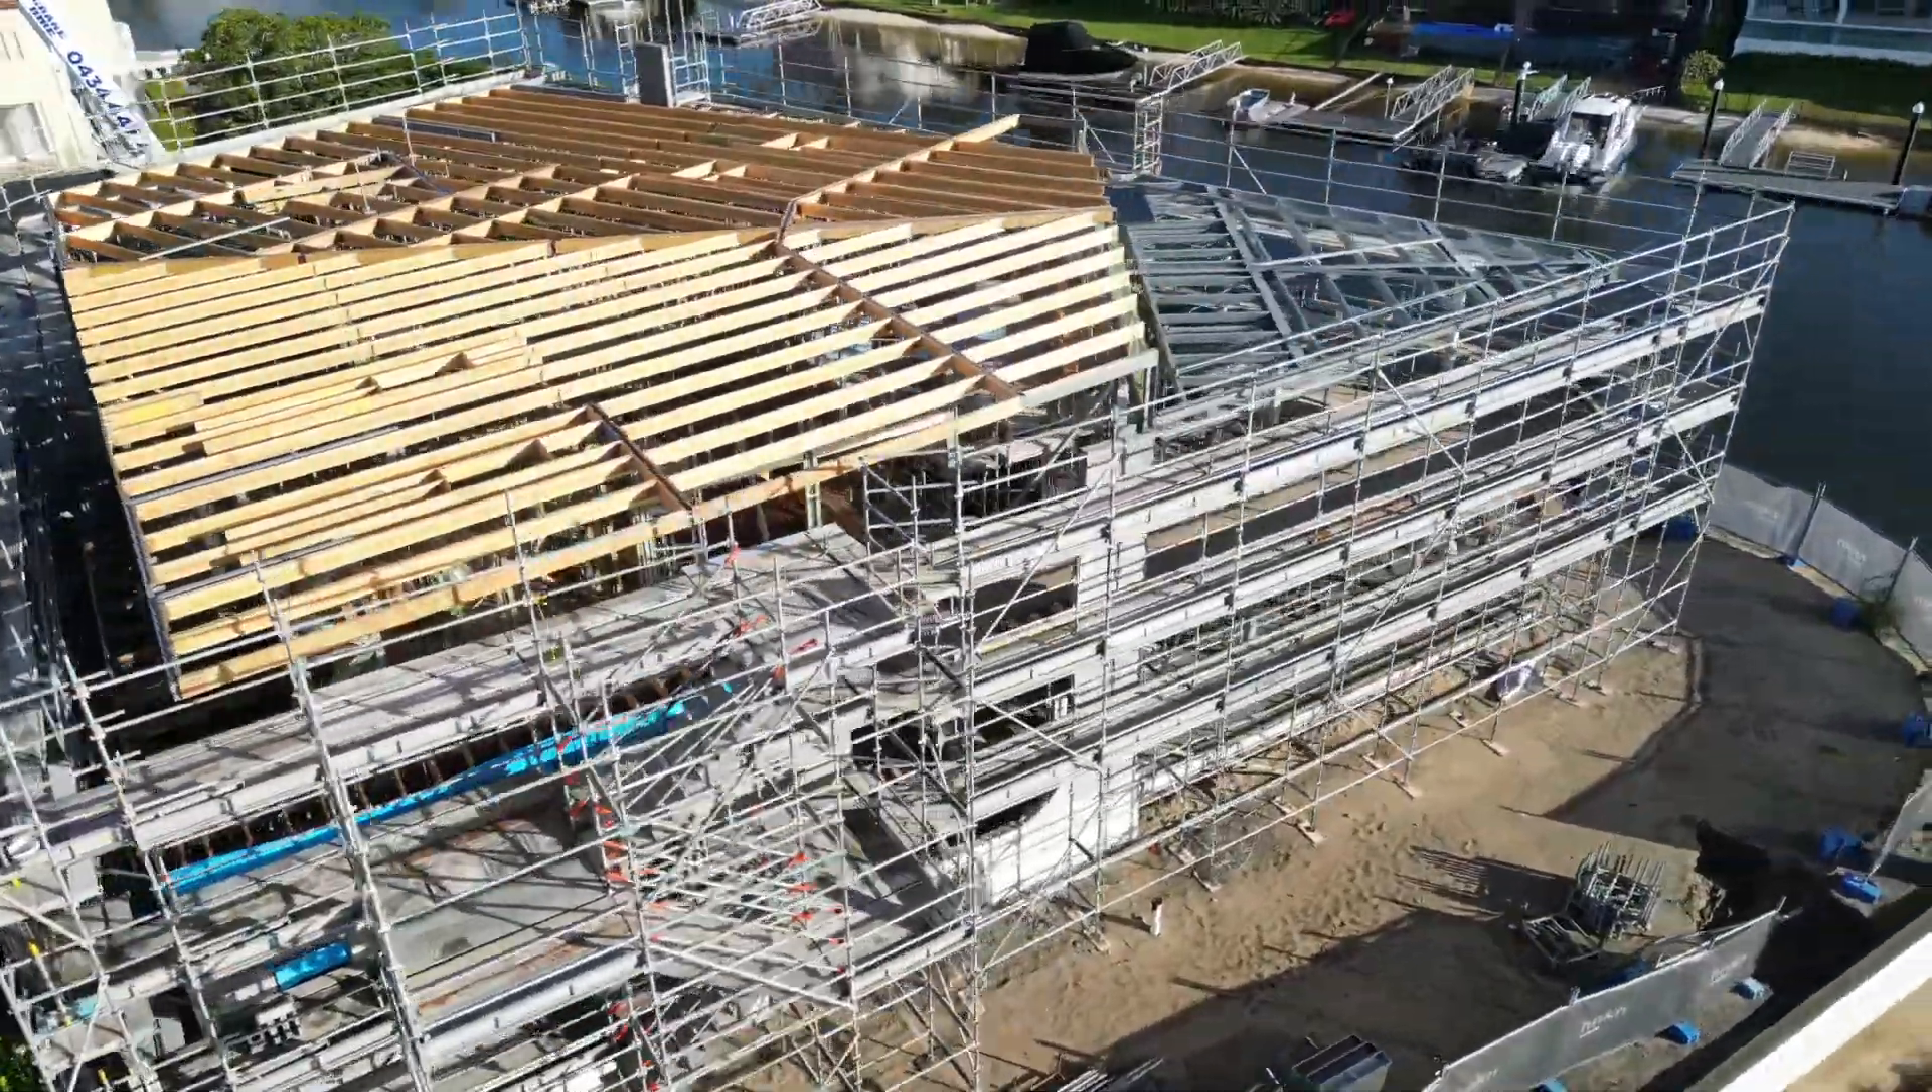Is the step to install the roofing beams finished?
Yes.